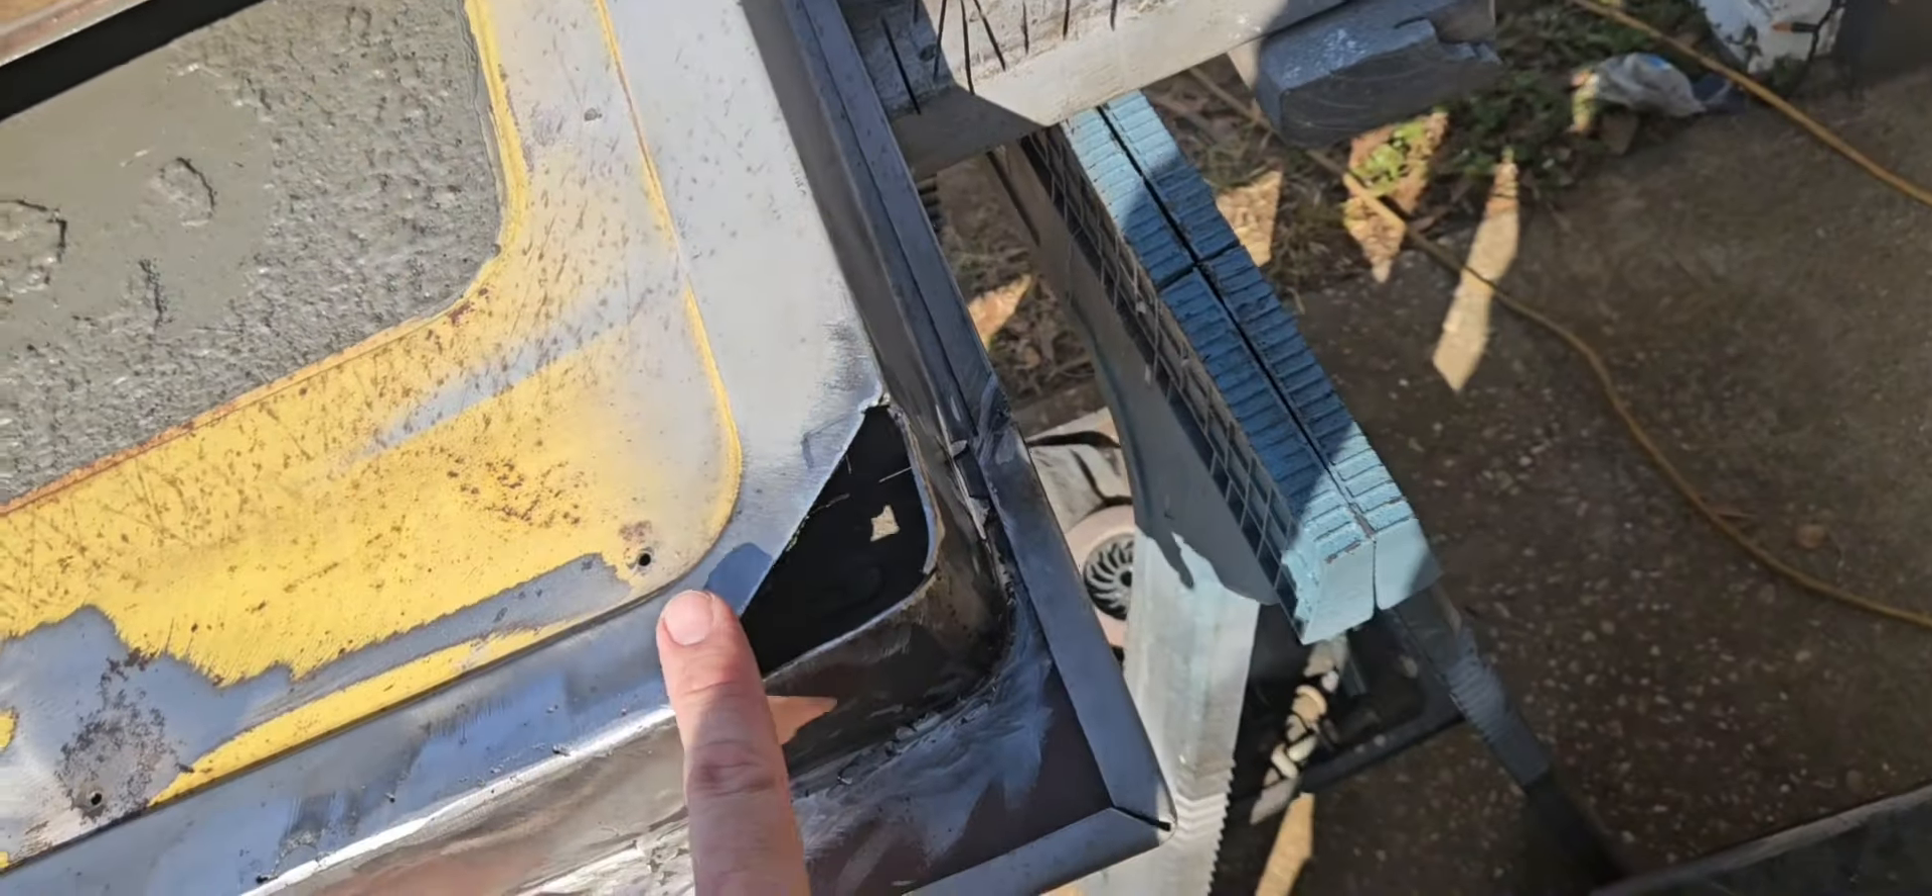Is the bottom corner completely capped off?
No.